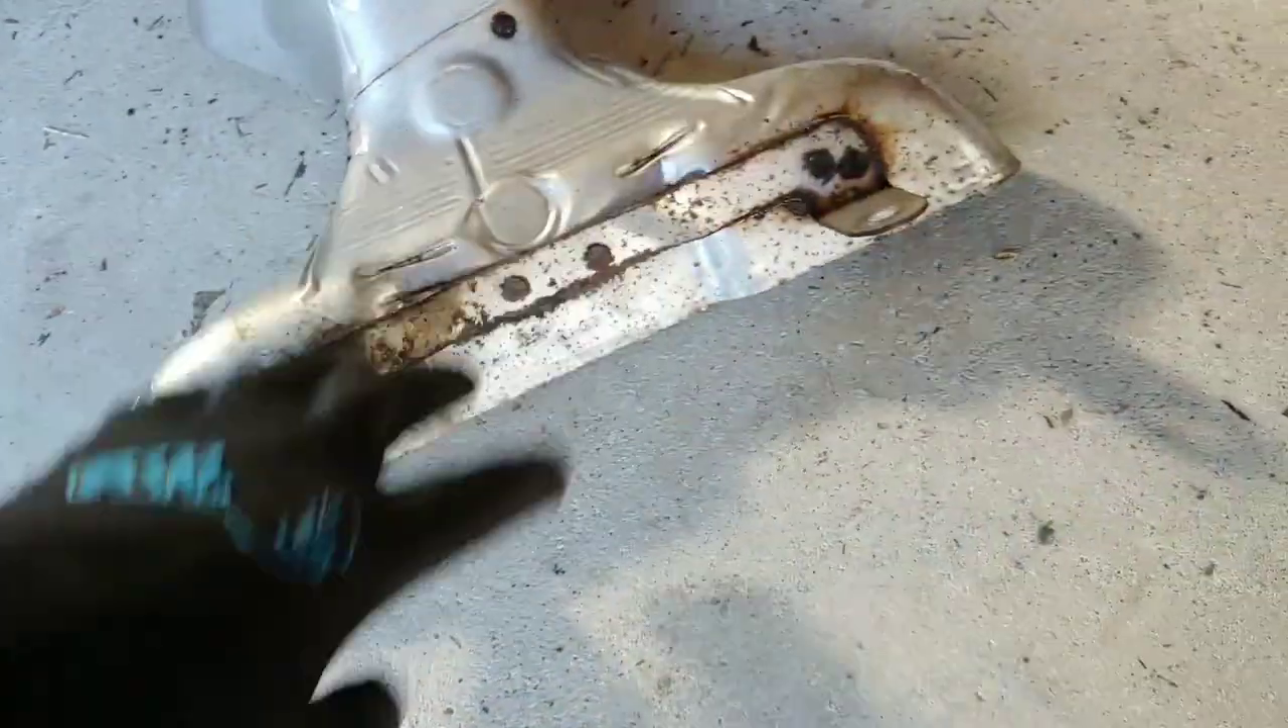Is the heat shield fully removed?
Yes.